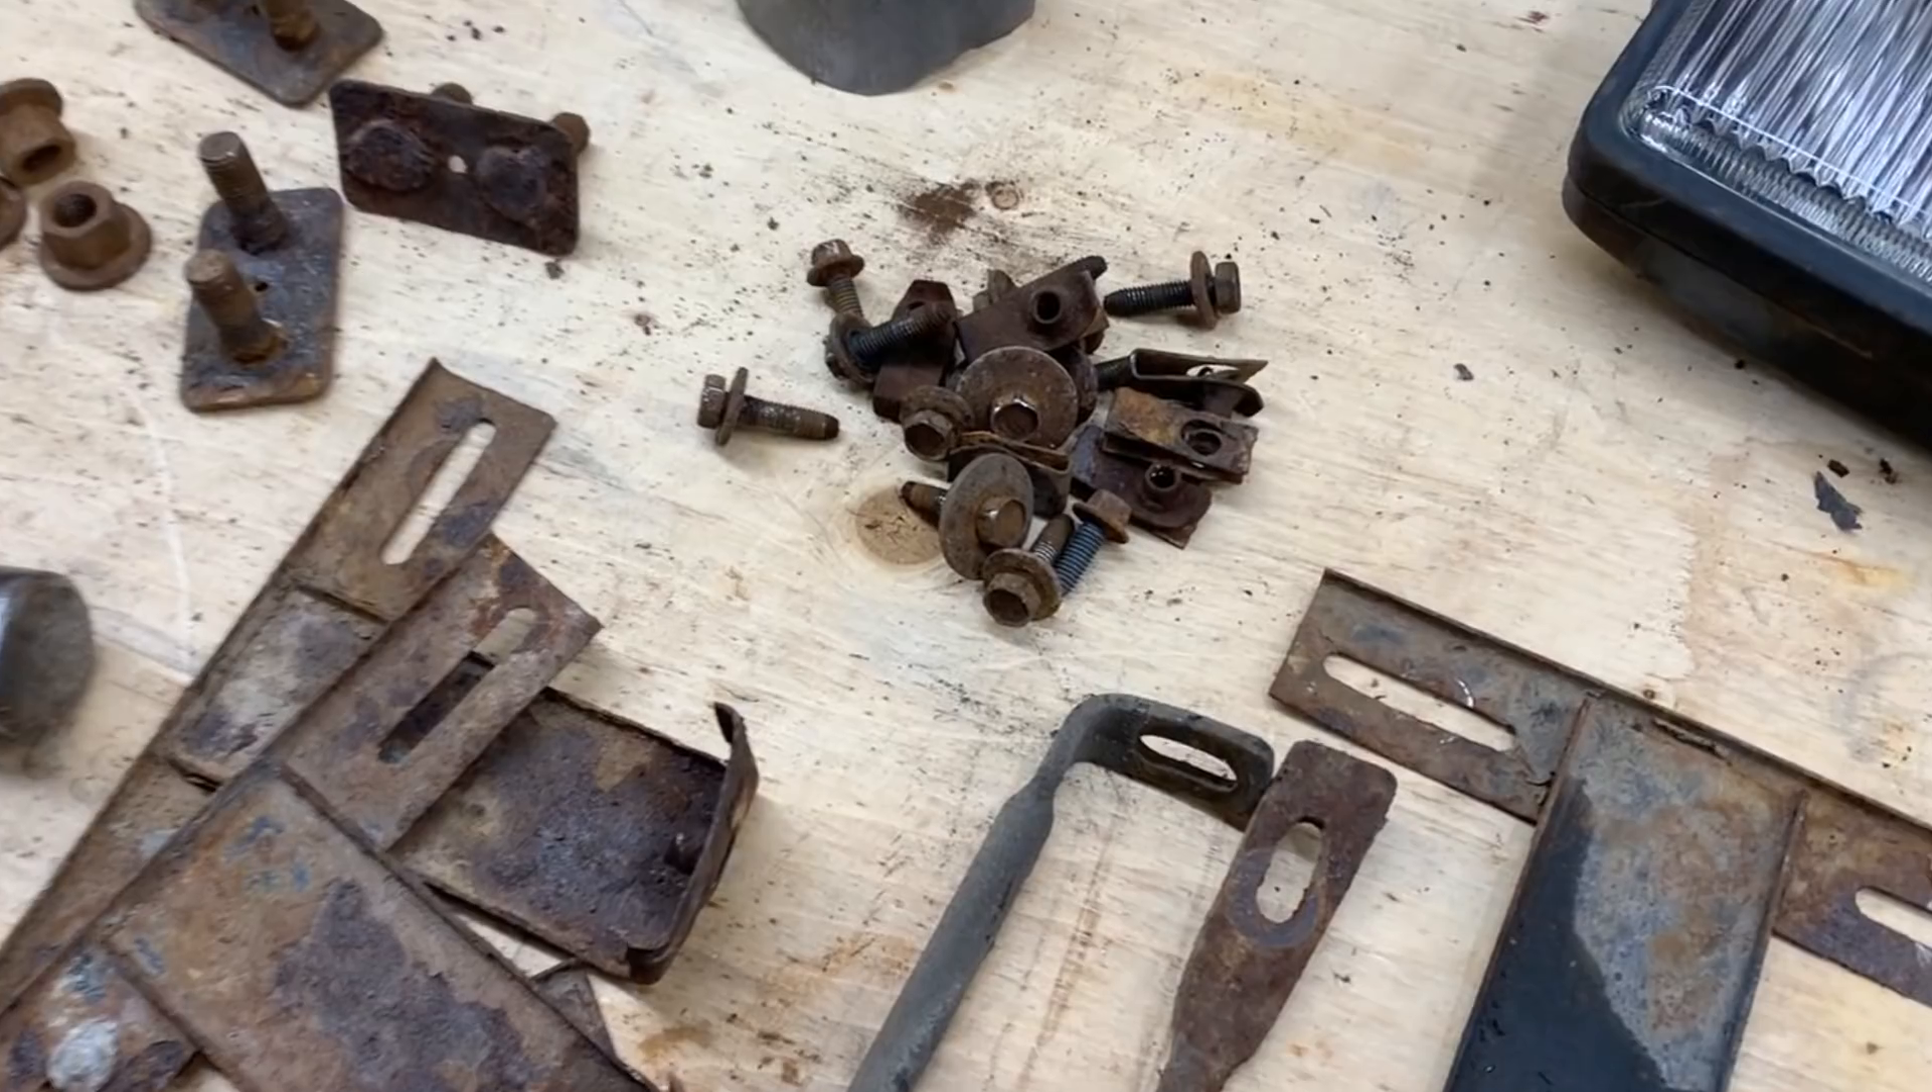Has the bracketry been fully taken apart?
Yes.